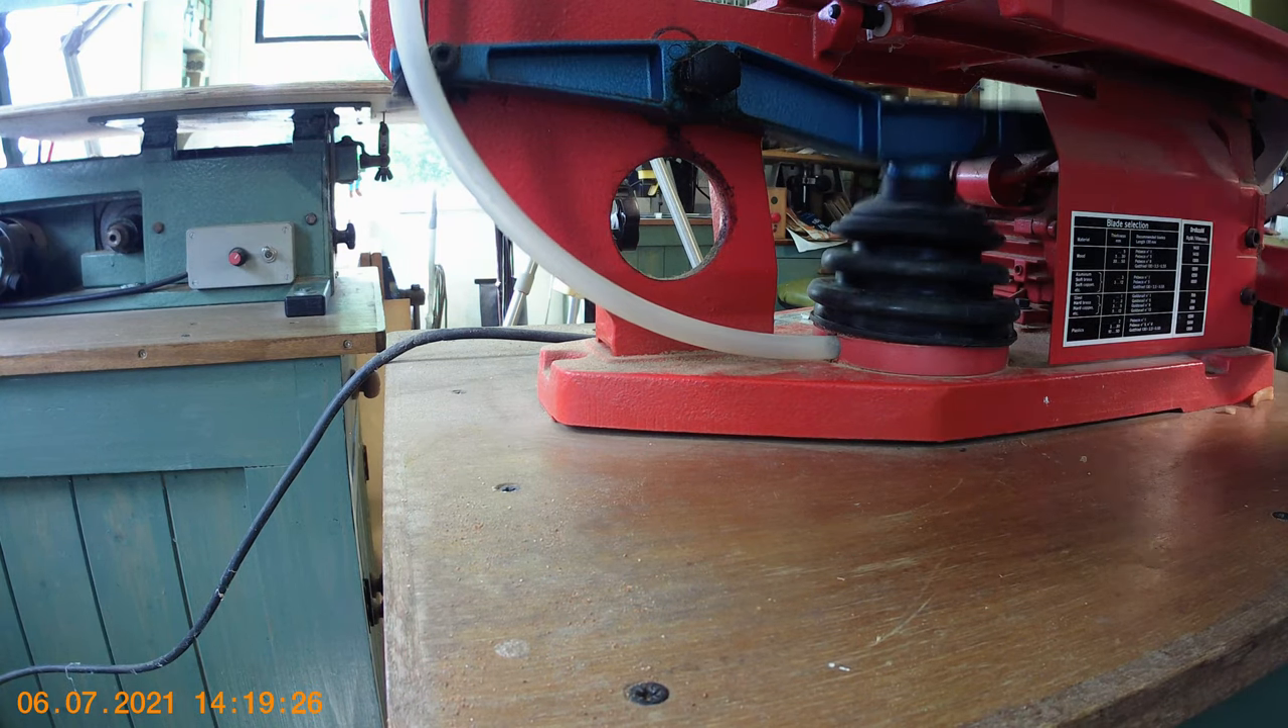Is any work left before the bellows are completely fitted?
No.